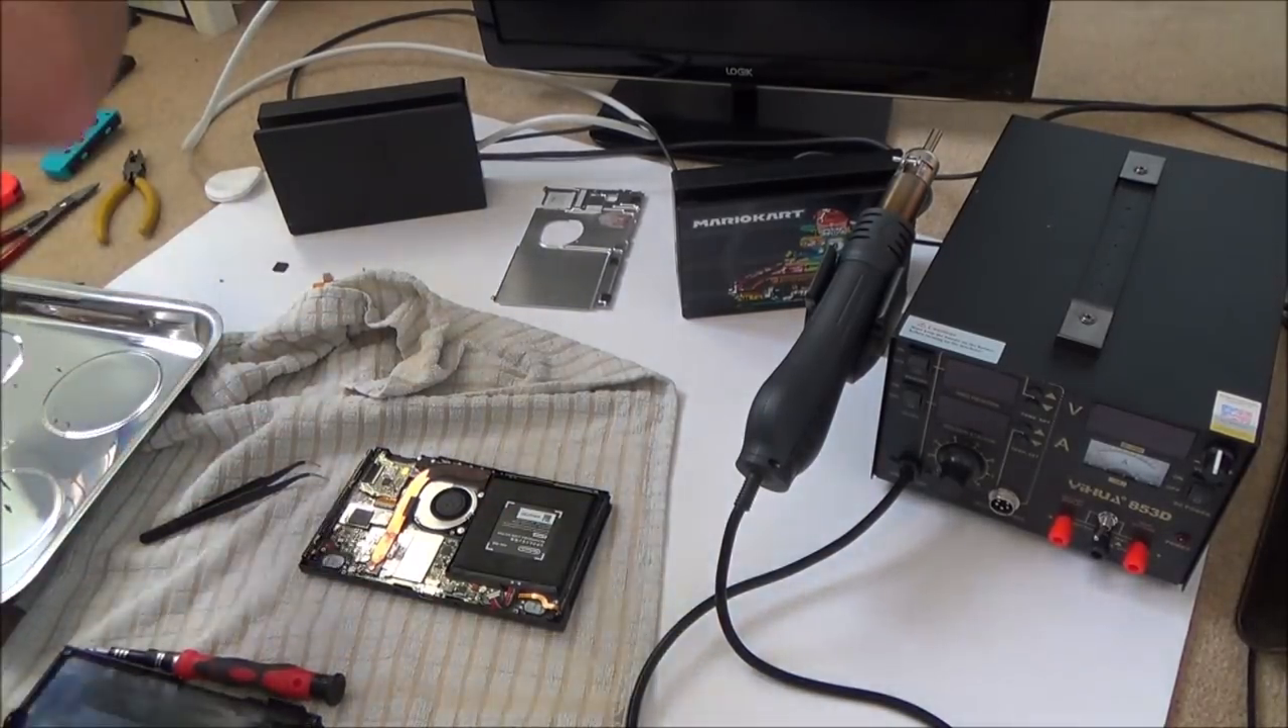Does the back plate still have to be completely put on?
Yes.